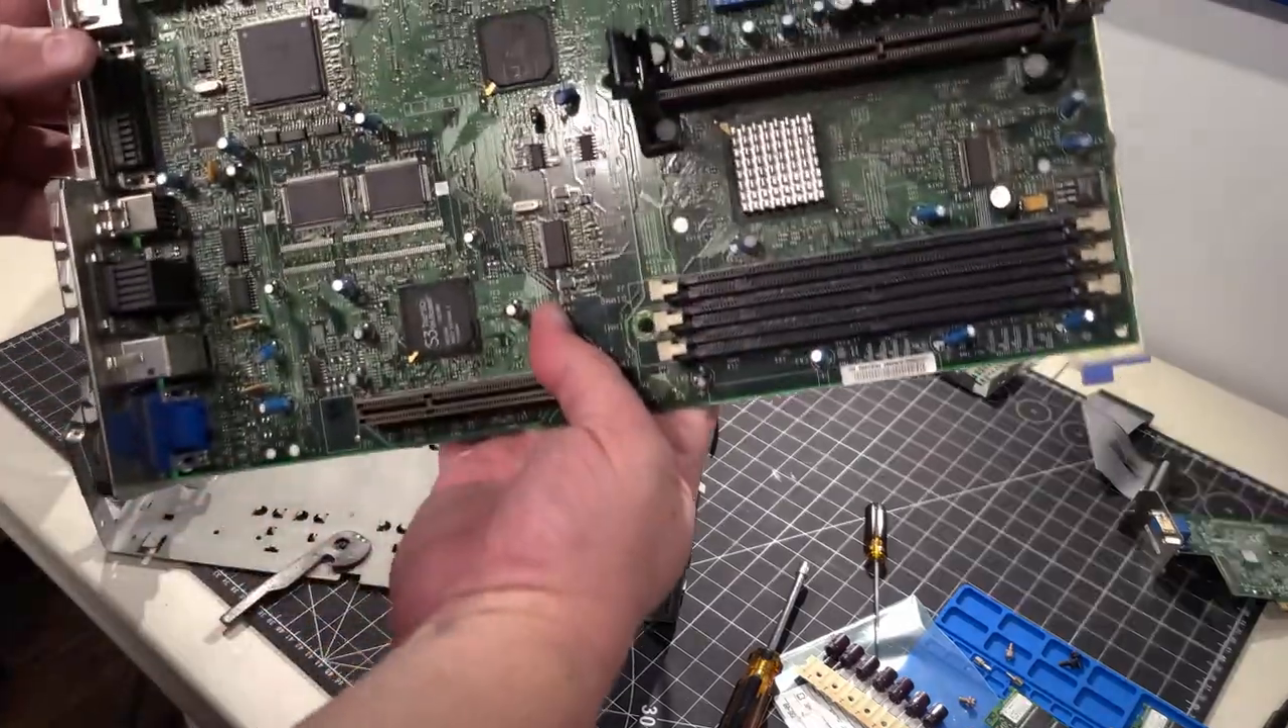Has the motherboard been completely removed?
Yes.